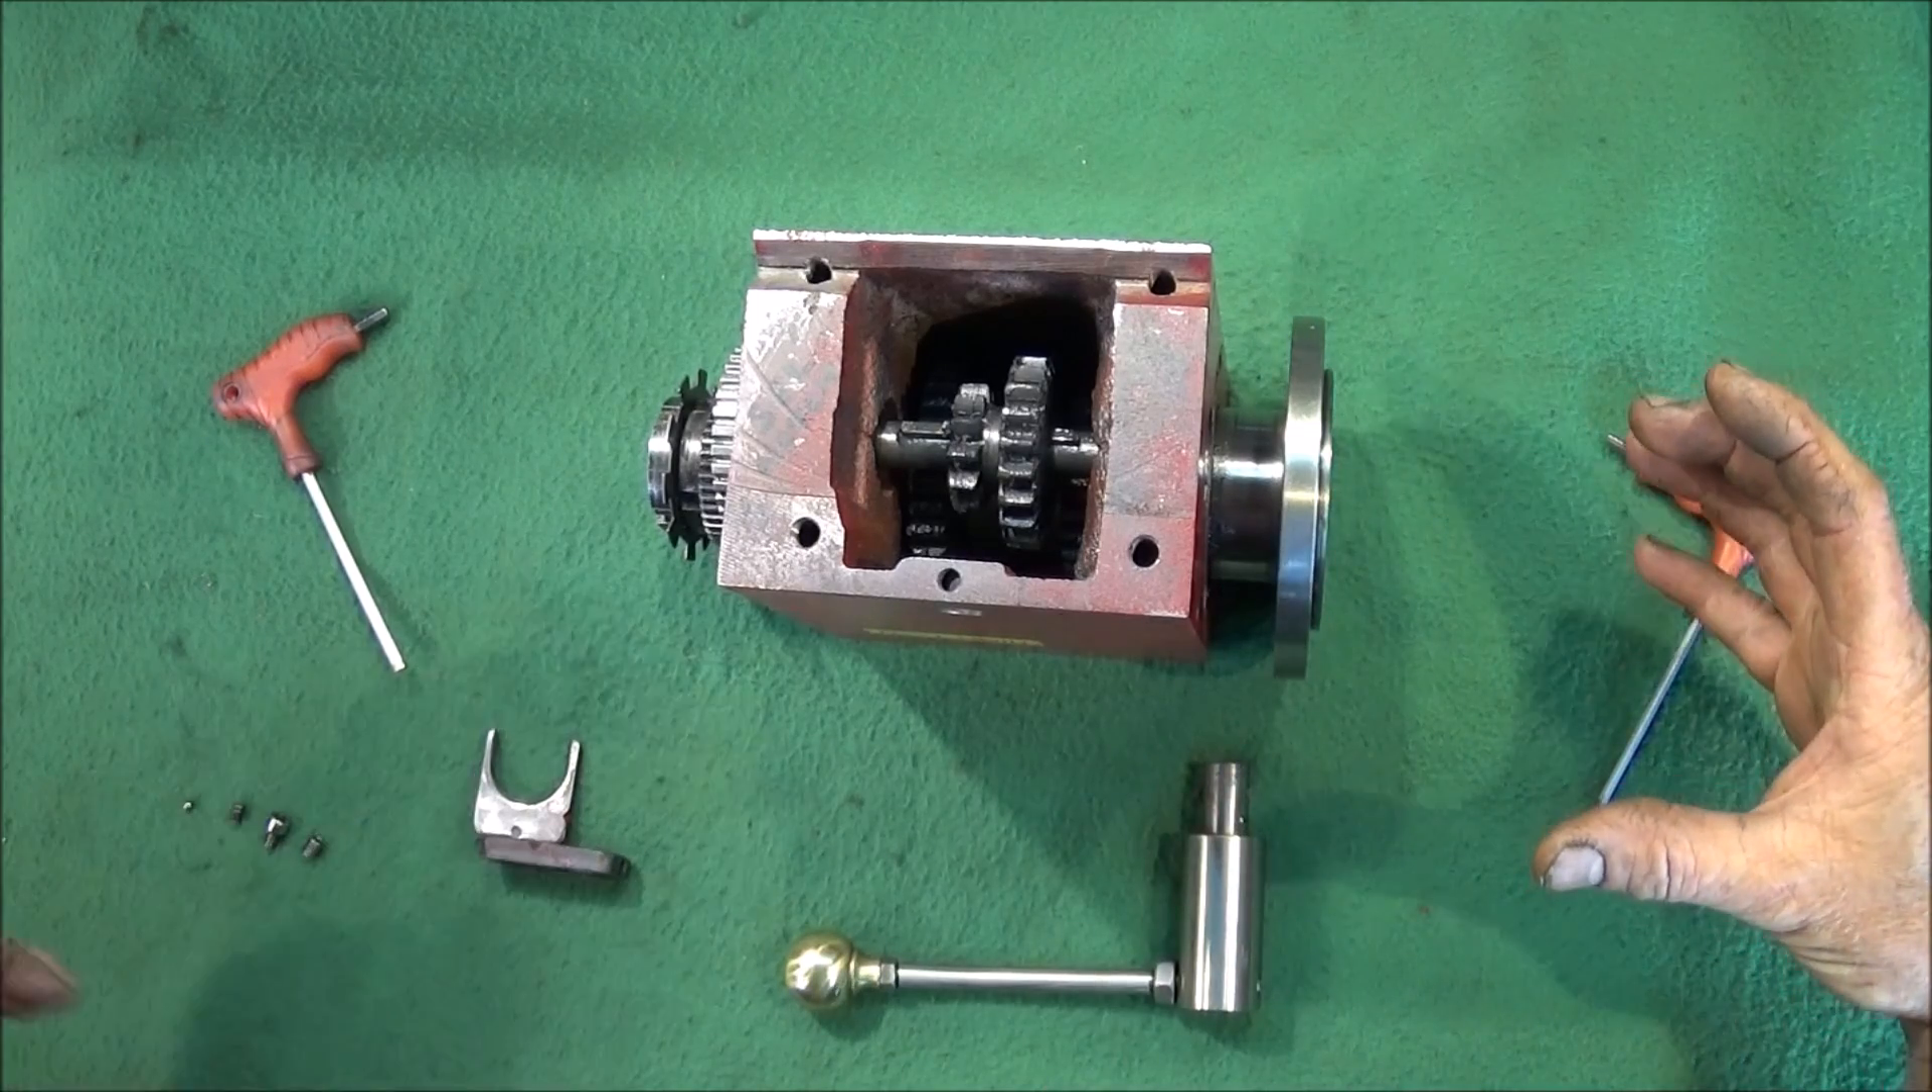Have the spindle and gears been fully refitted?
Yes.